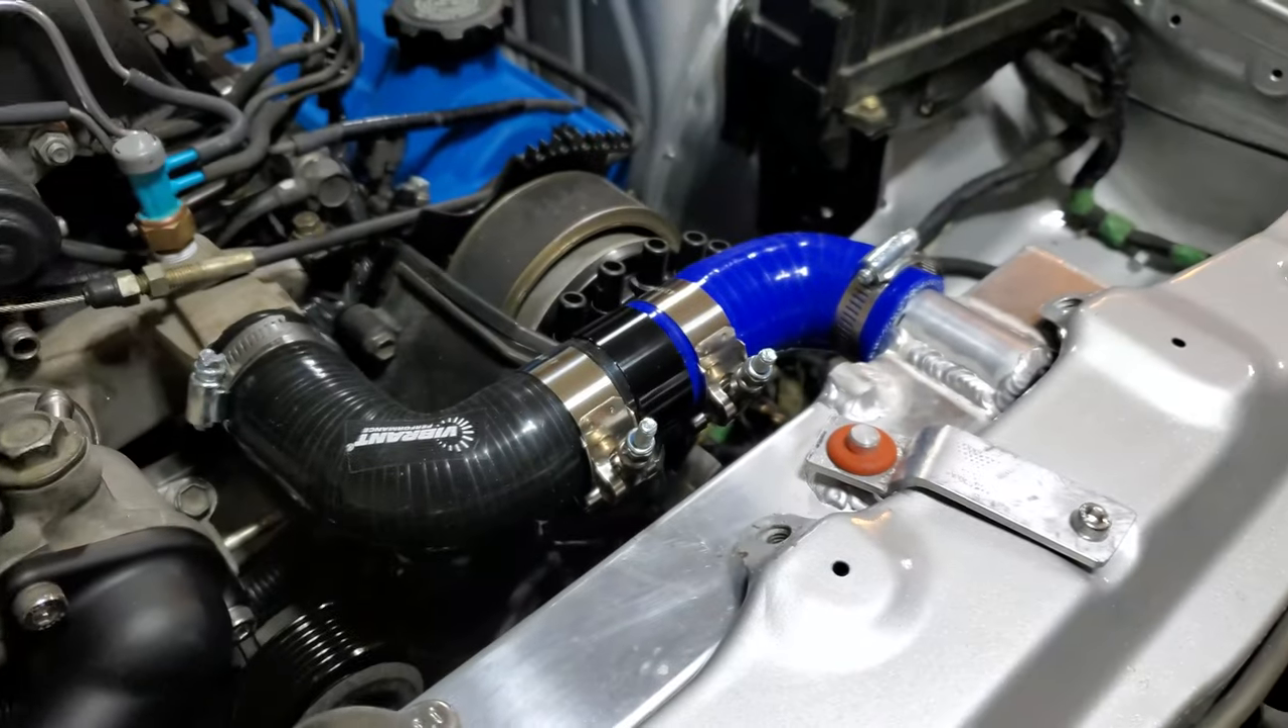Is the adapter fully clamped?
Yes.